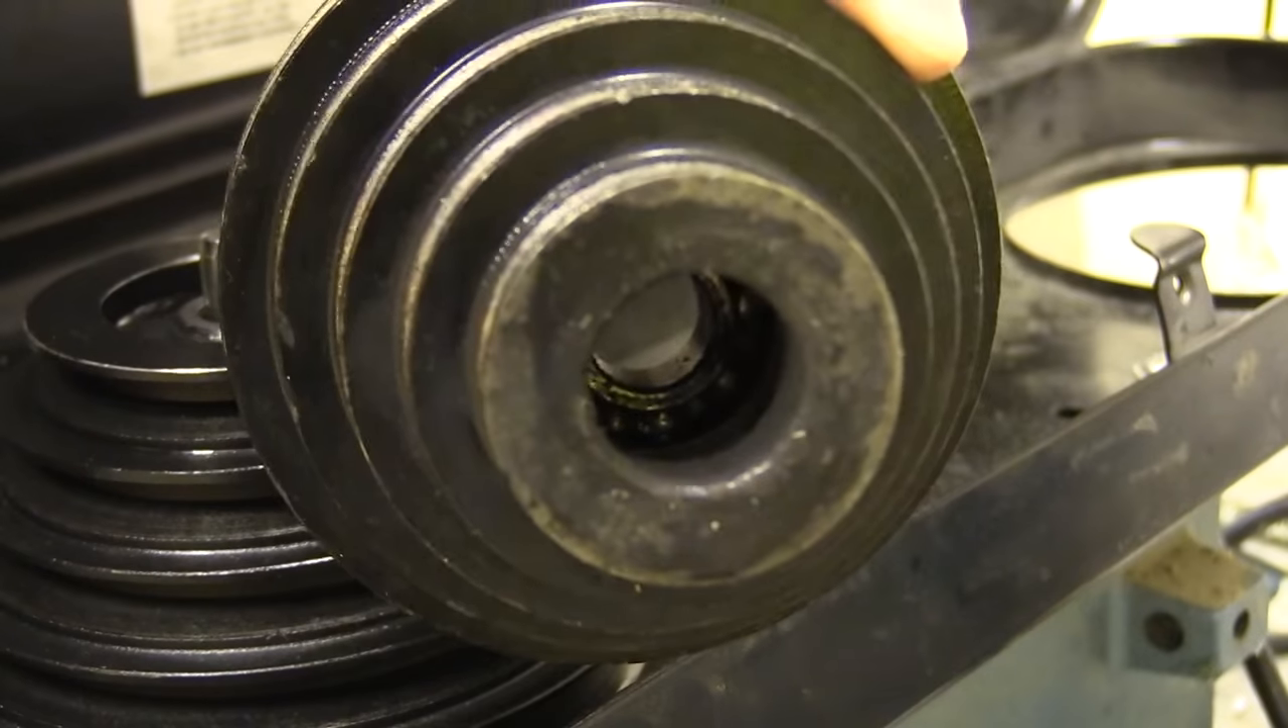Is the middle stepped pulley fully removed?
Yes.